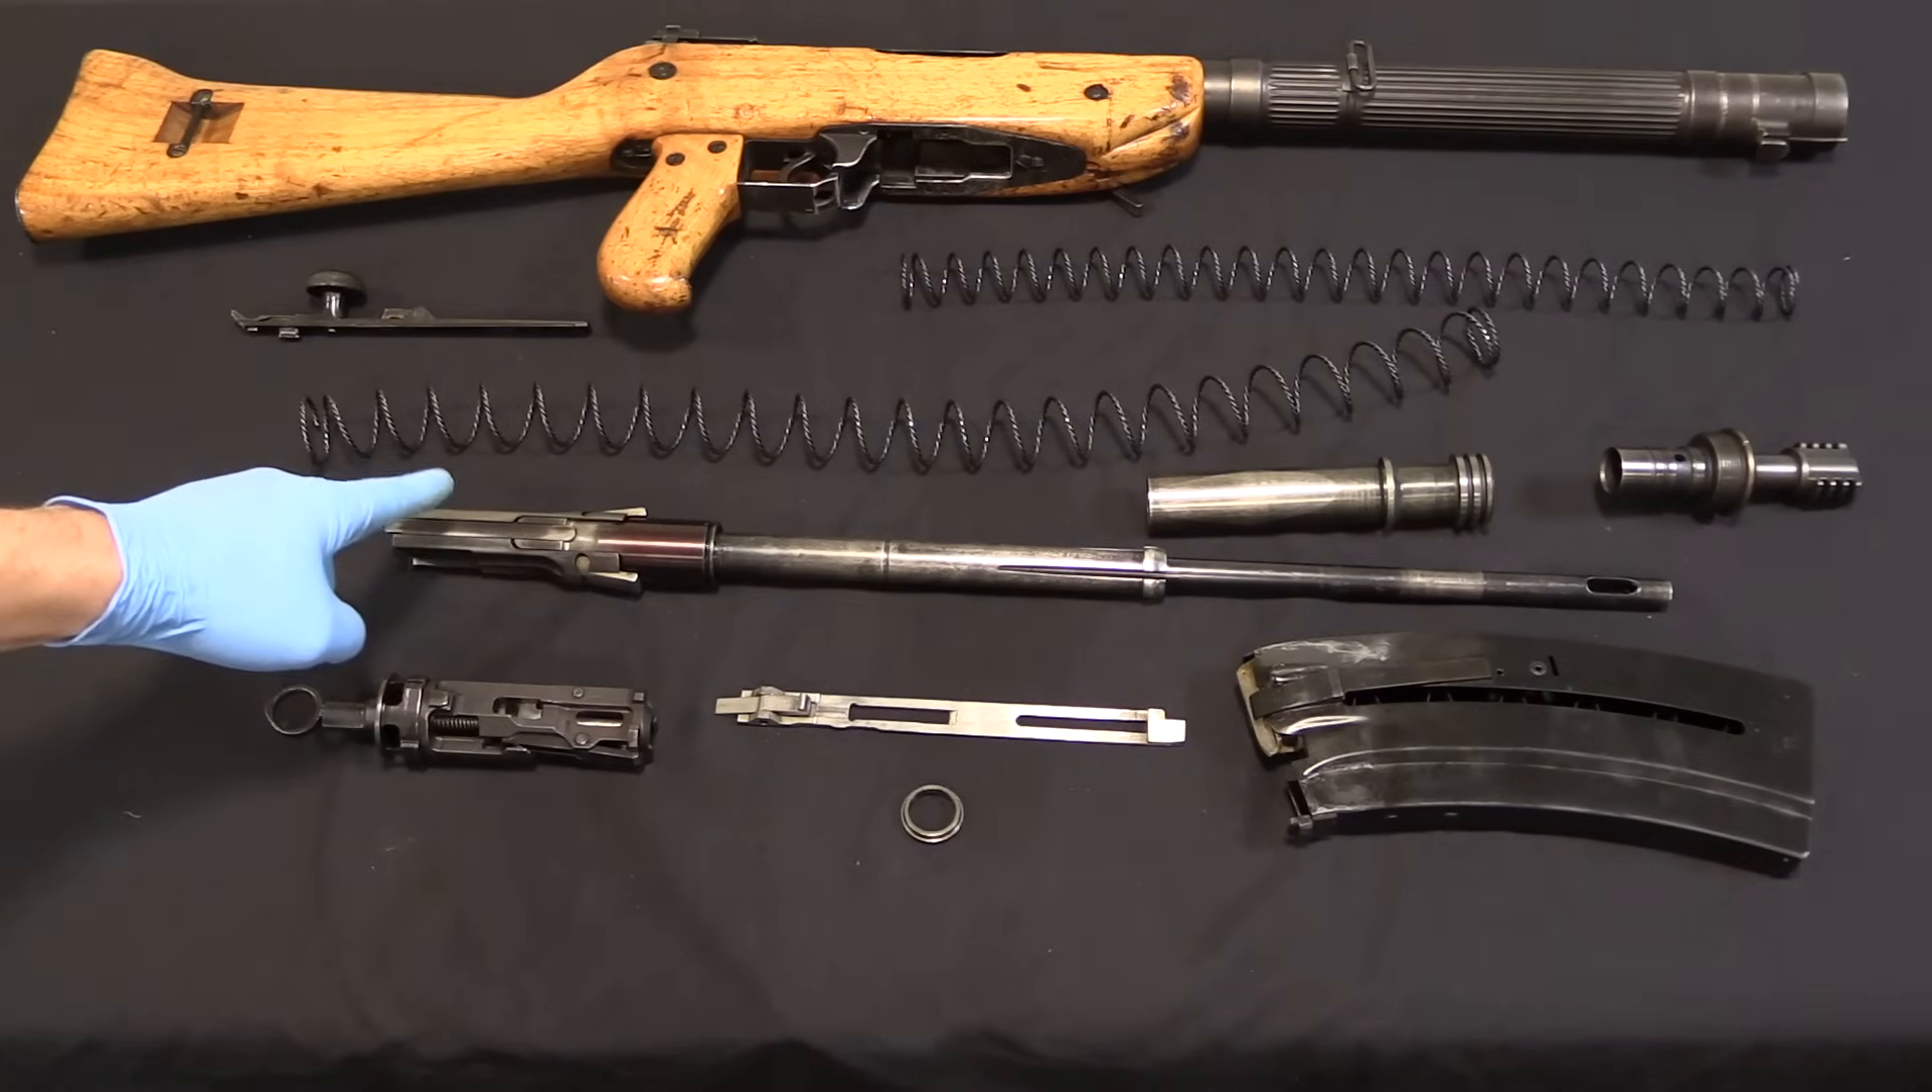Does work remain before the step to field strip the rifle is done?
No.